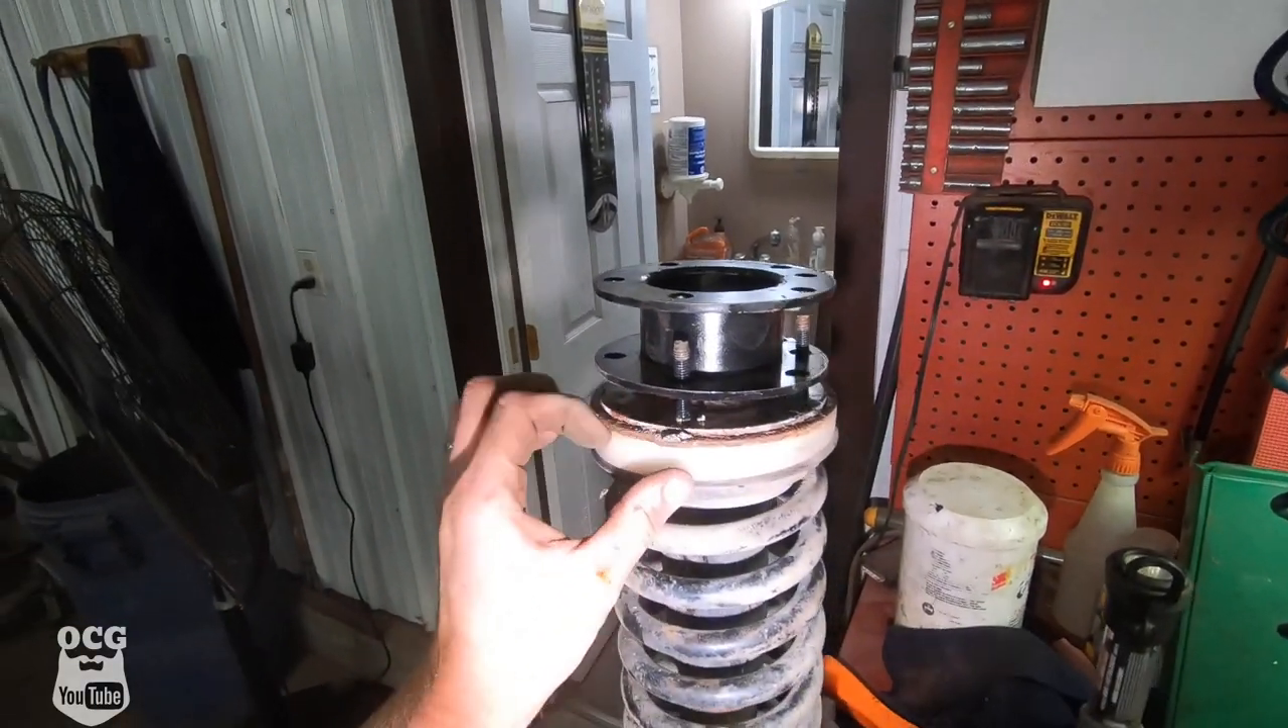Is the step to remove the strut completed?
Yes.